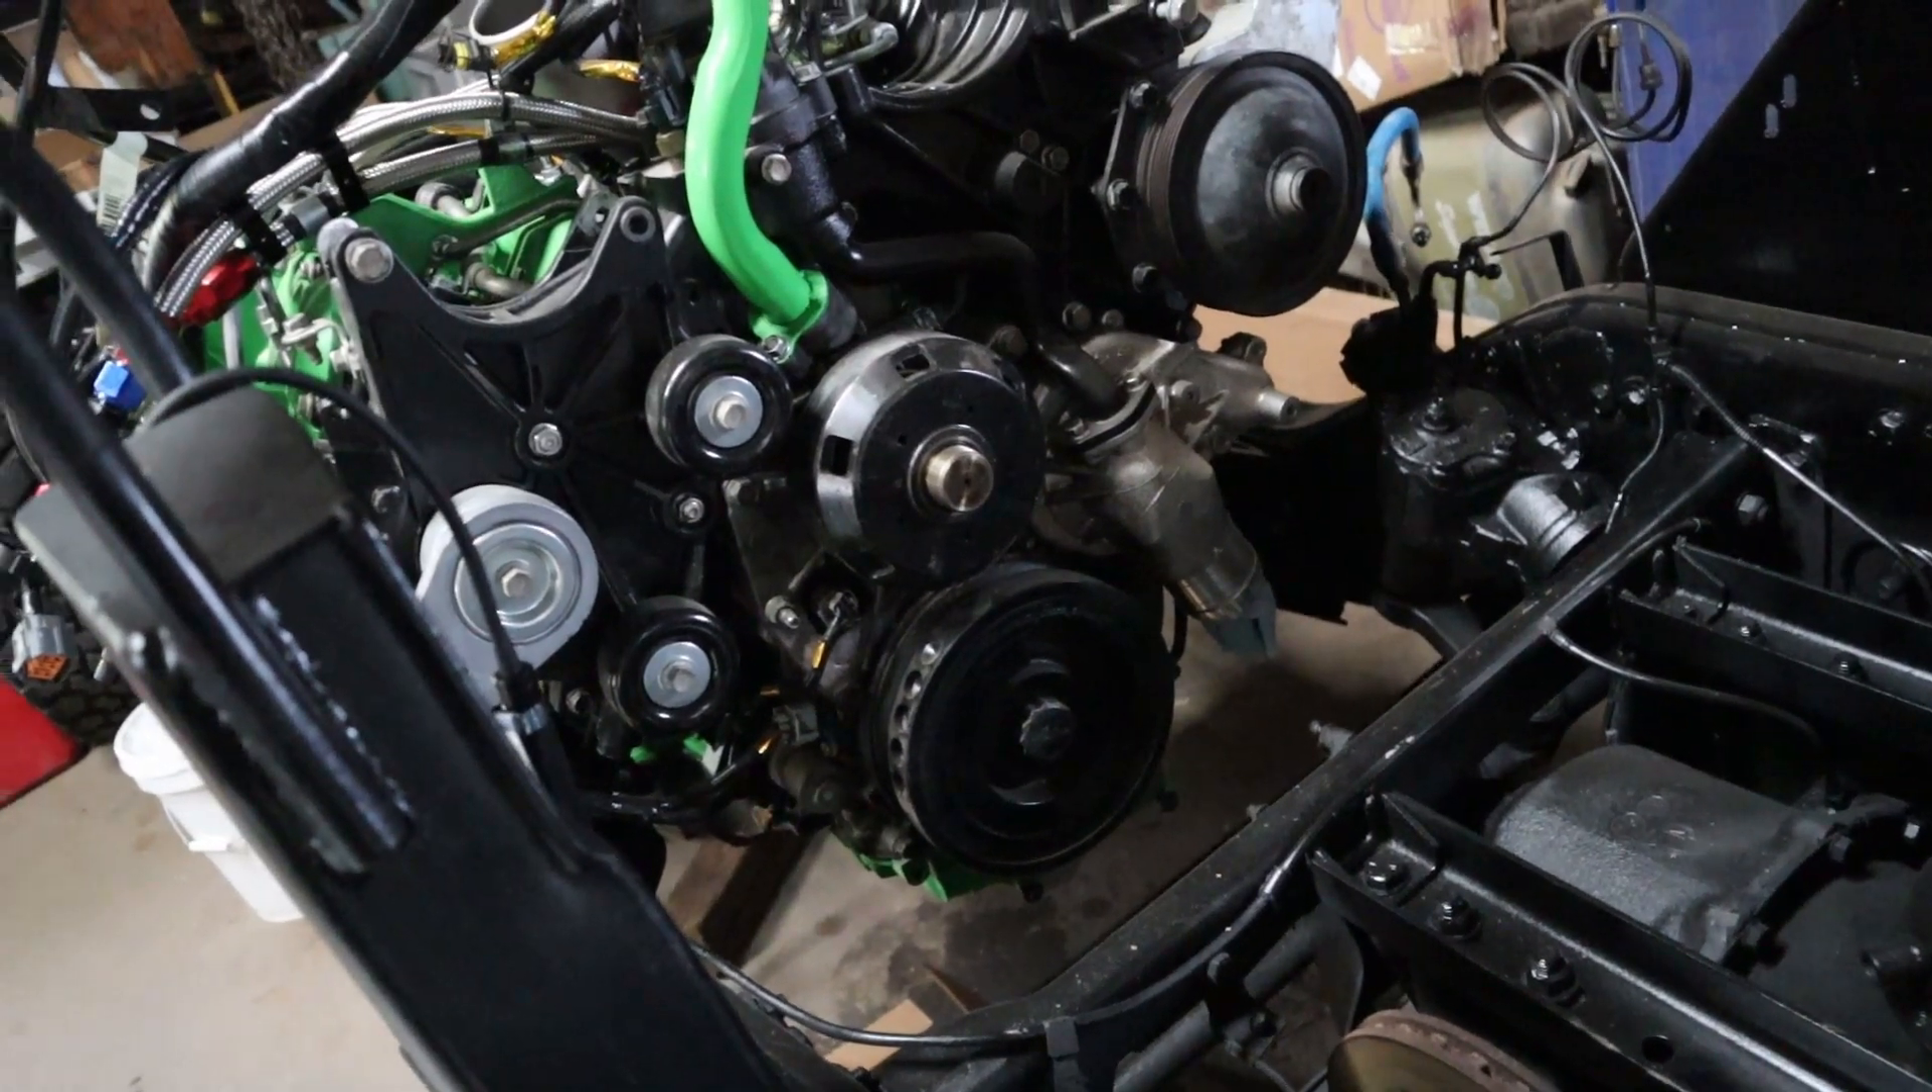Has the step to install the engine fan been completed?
No.